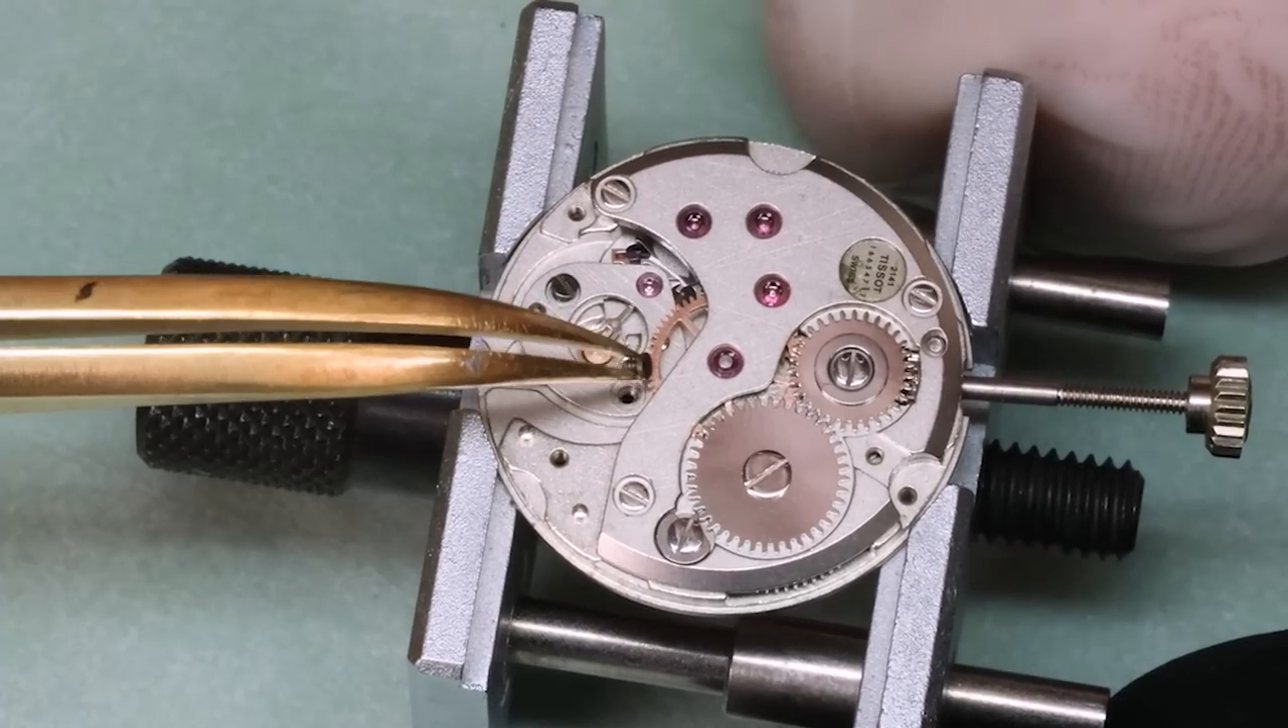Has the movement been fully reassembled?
No.